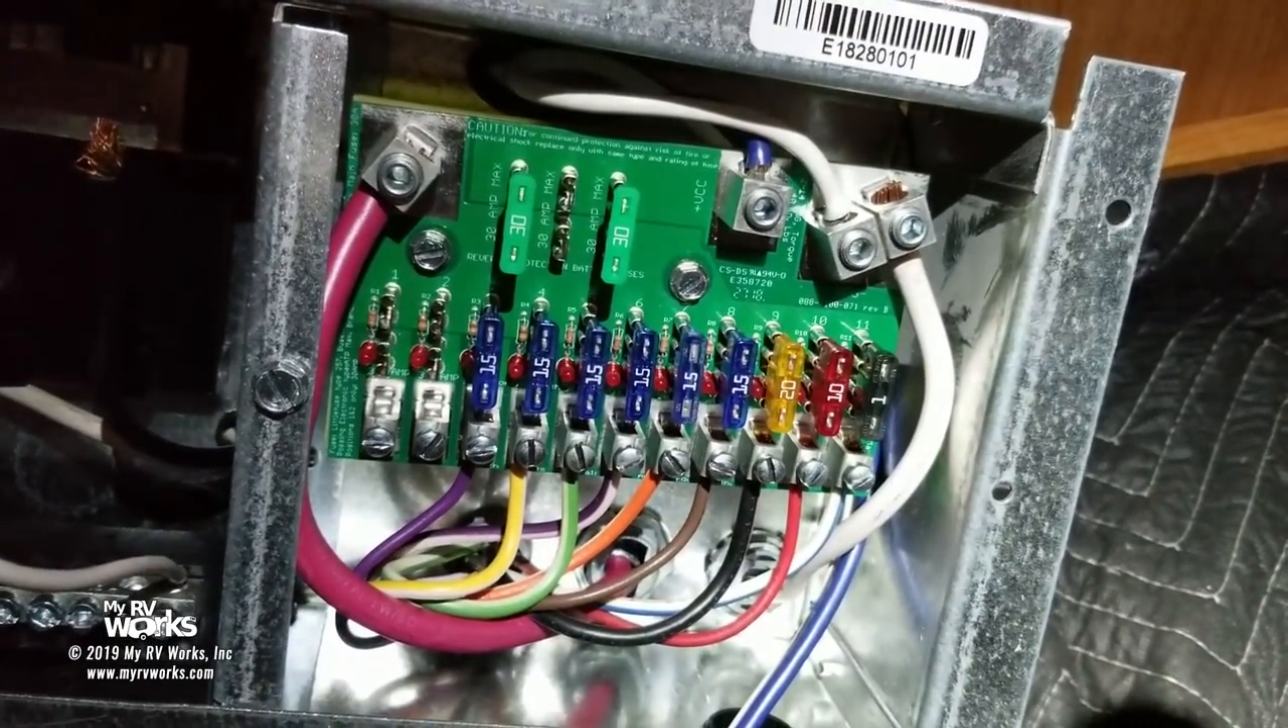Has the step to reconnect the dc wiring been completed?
Yes.